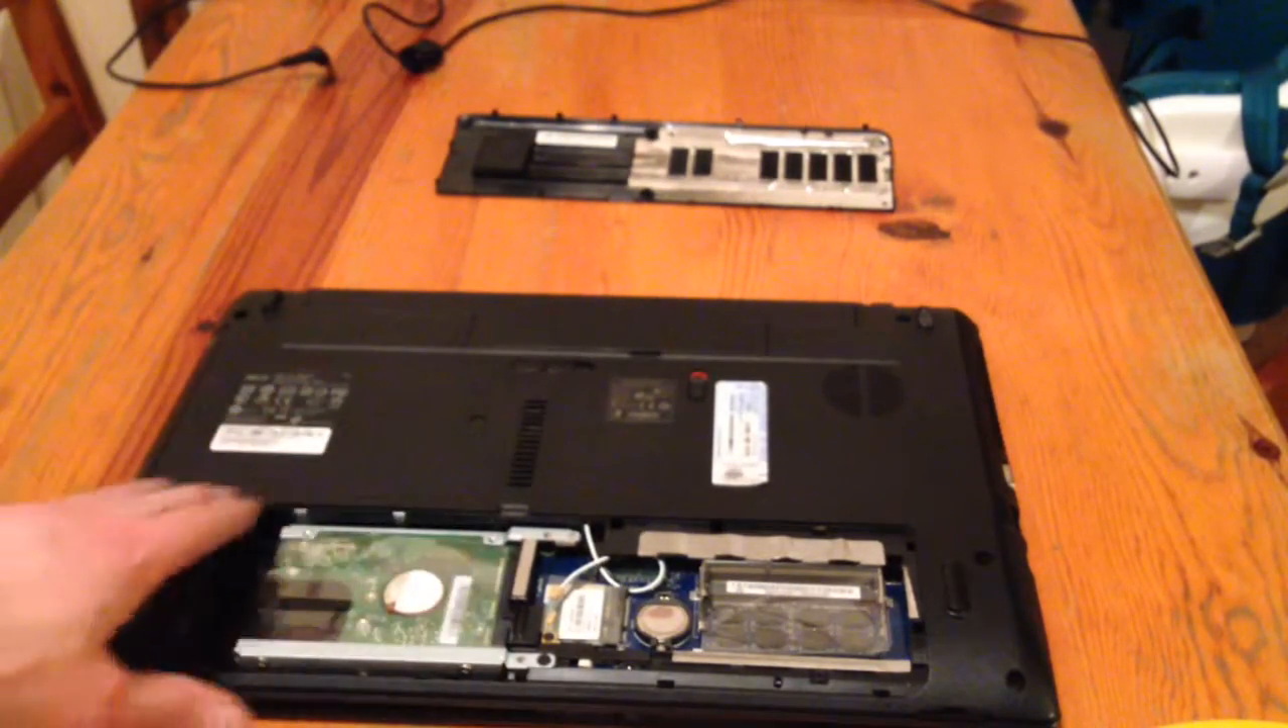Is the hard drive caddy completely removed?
No.